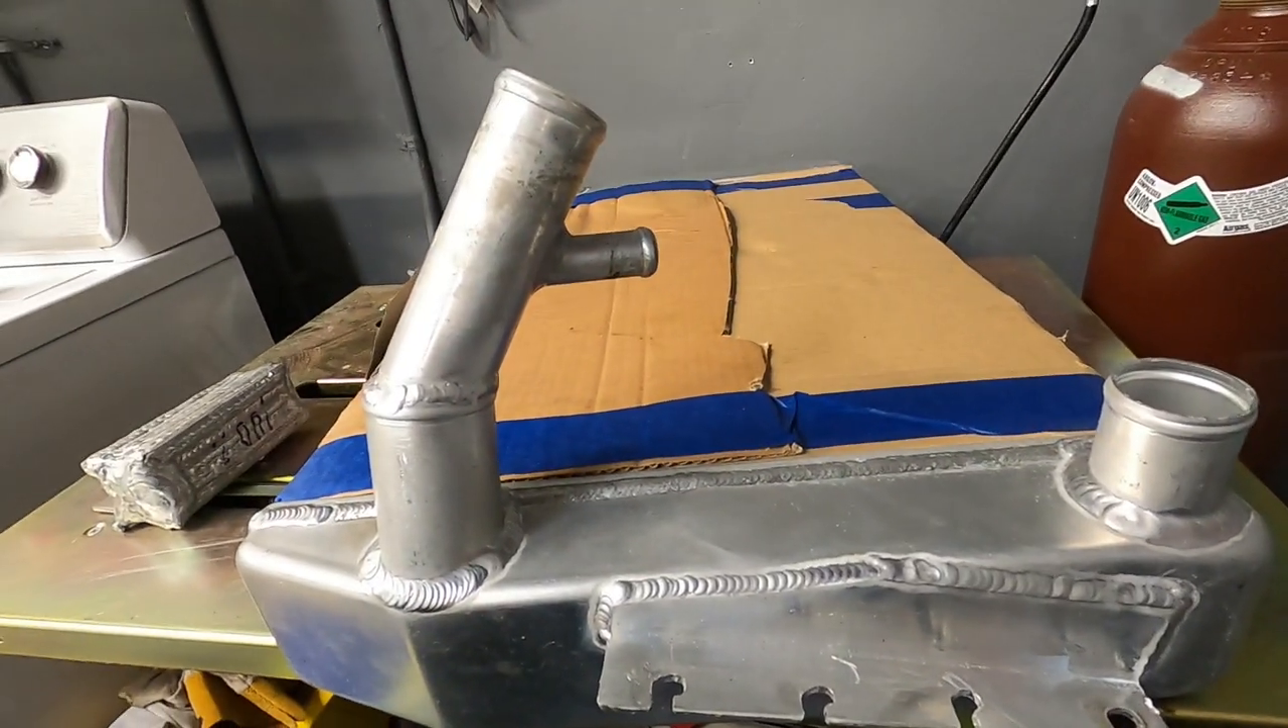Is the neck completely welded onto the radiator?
Yes.